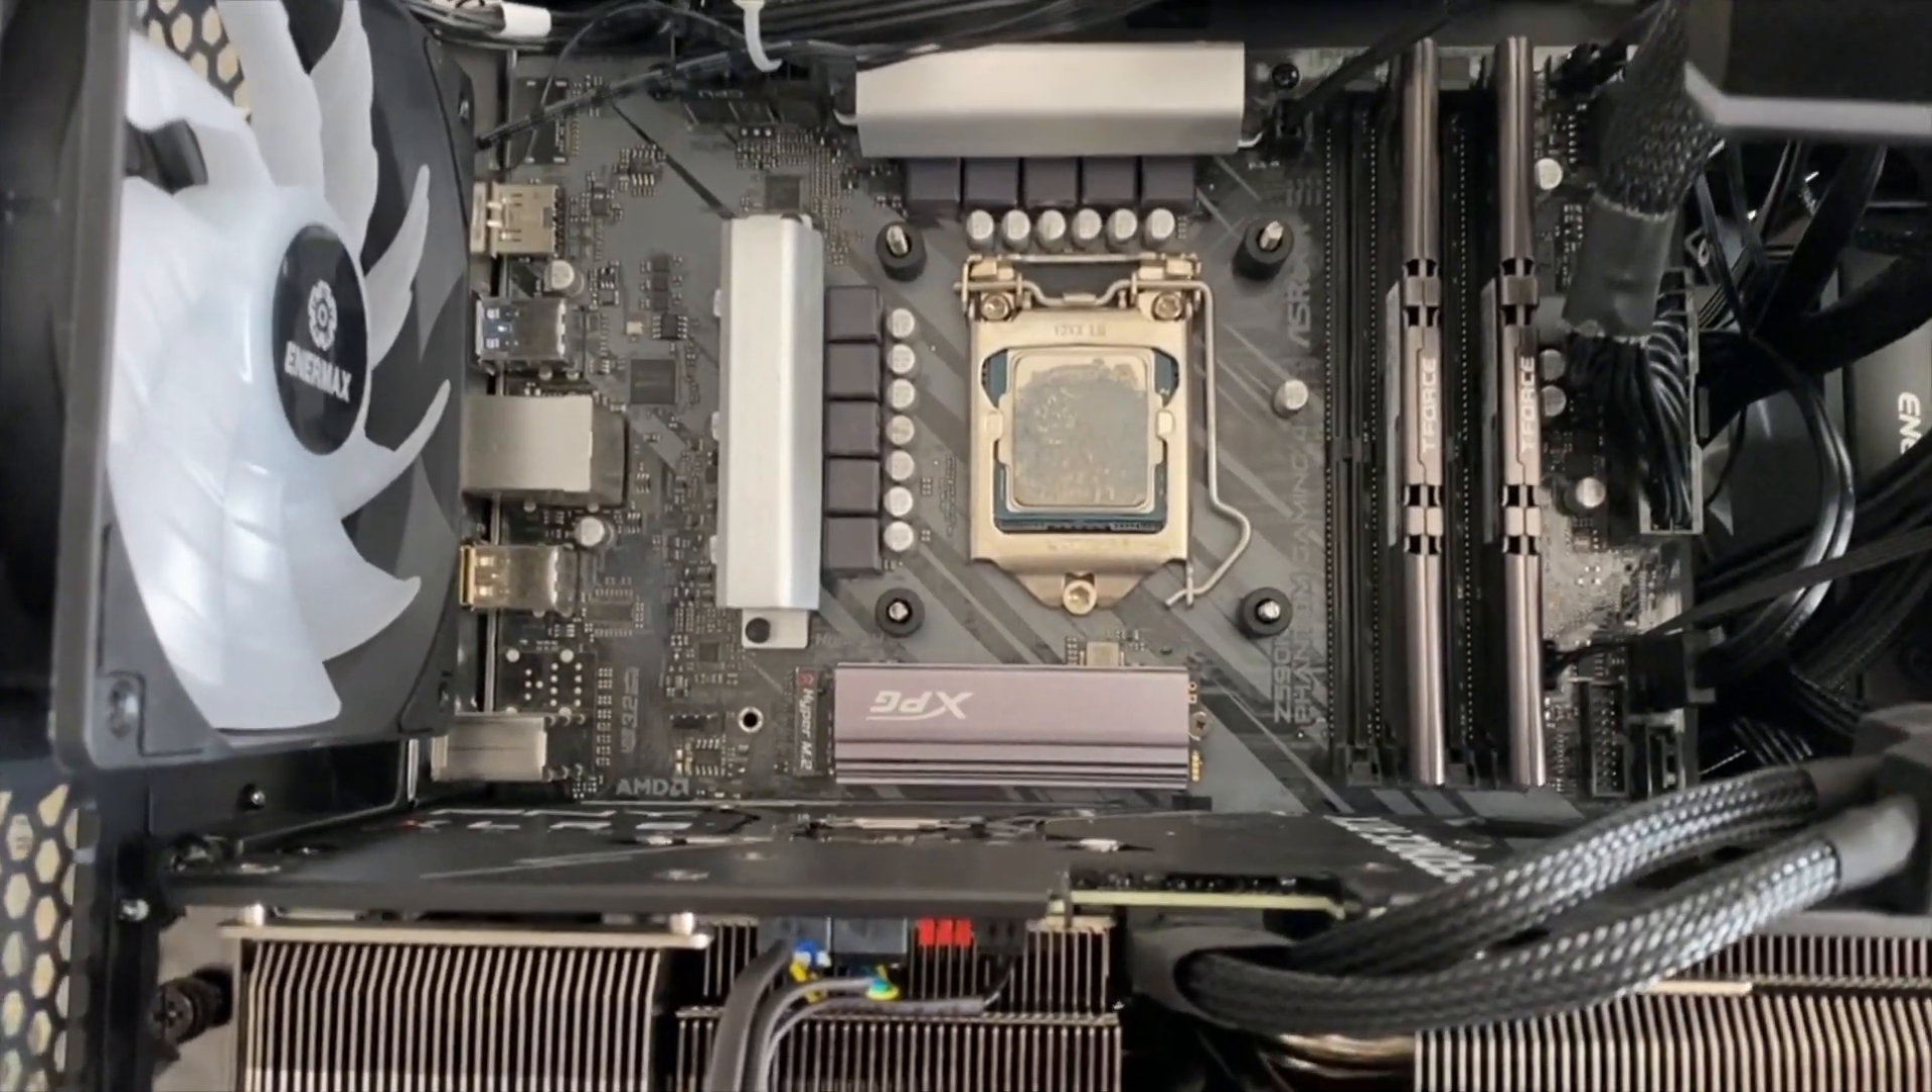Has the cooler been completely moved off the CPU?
Yes.